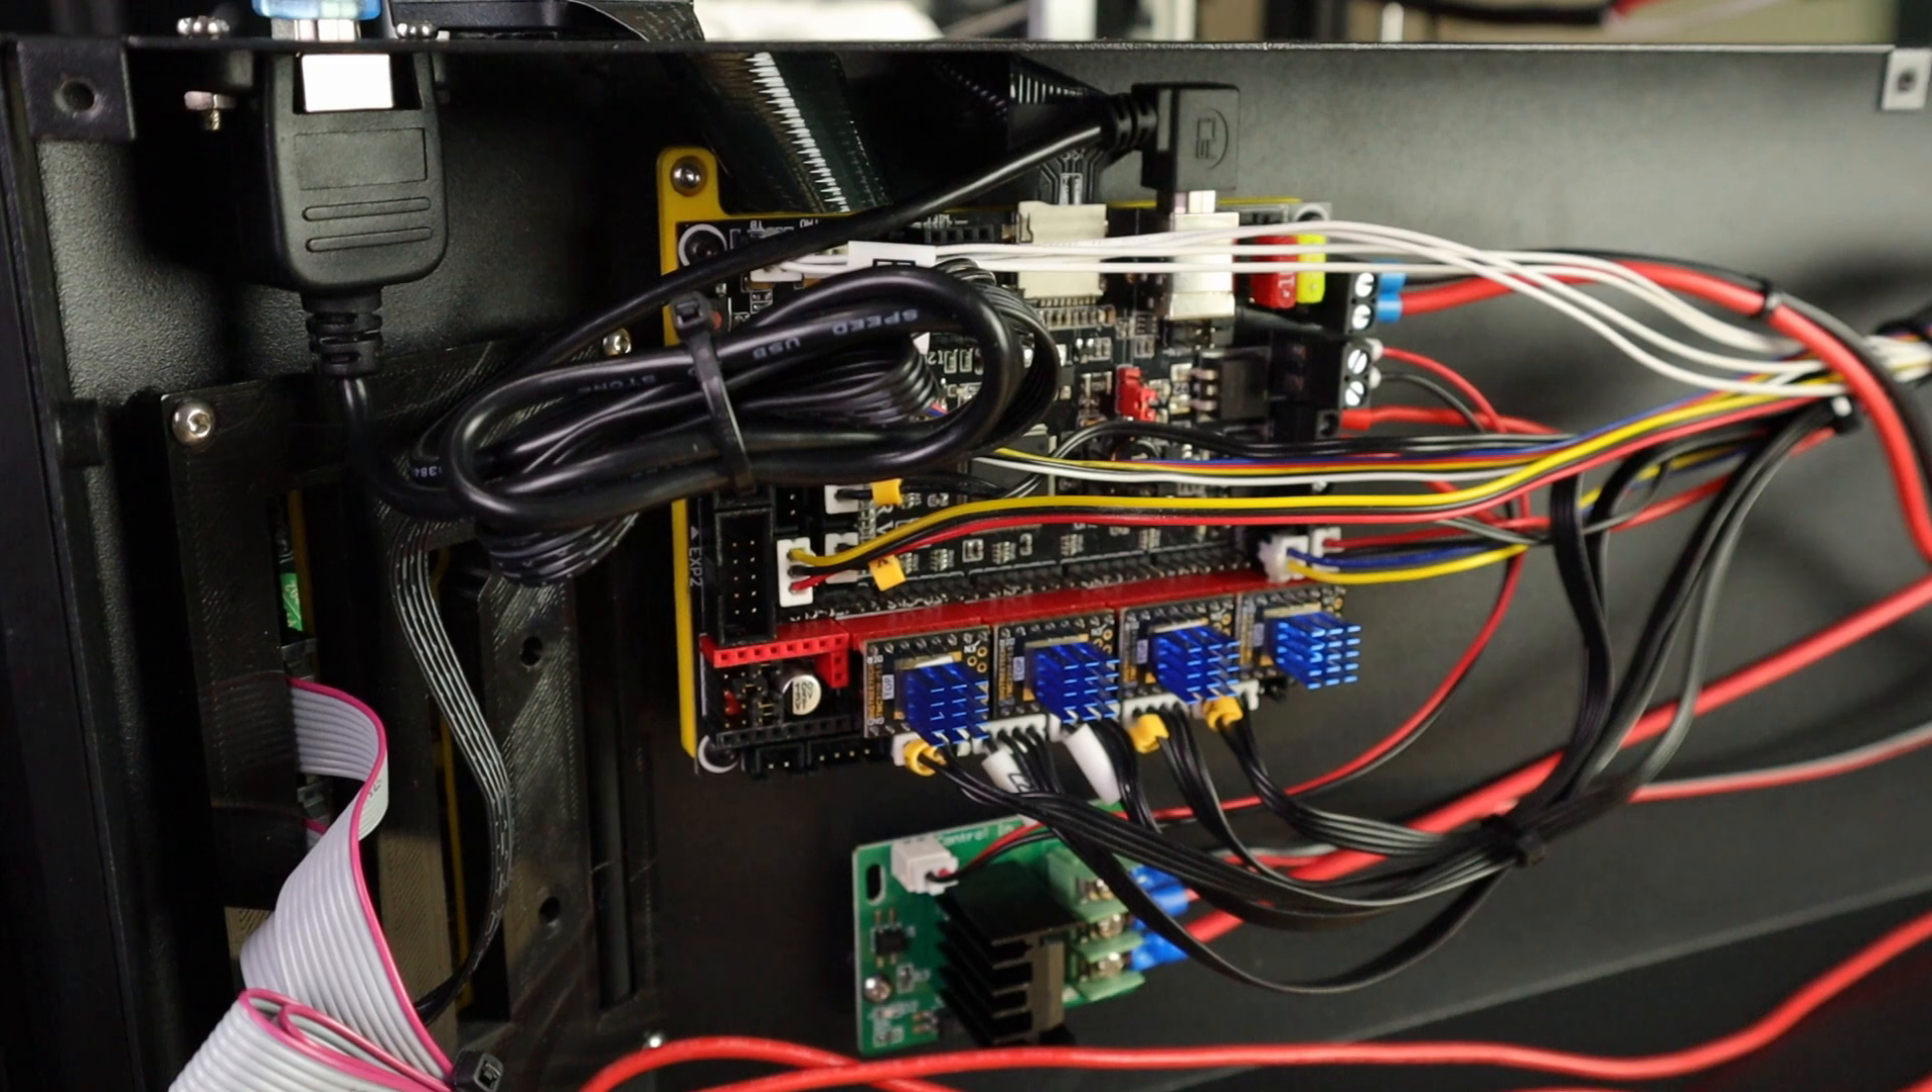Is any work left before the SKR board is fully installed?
No.